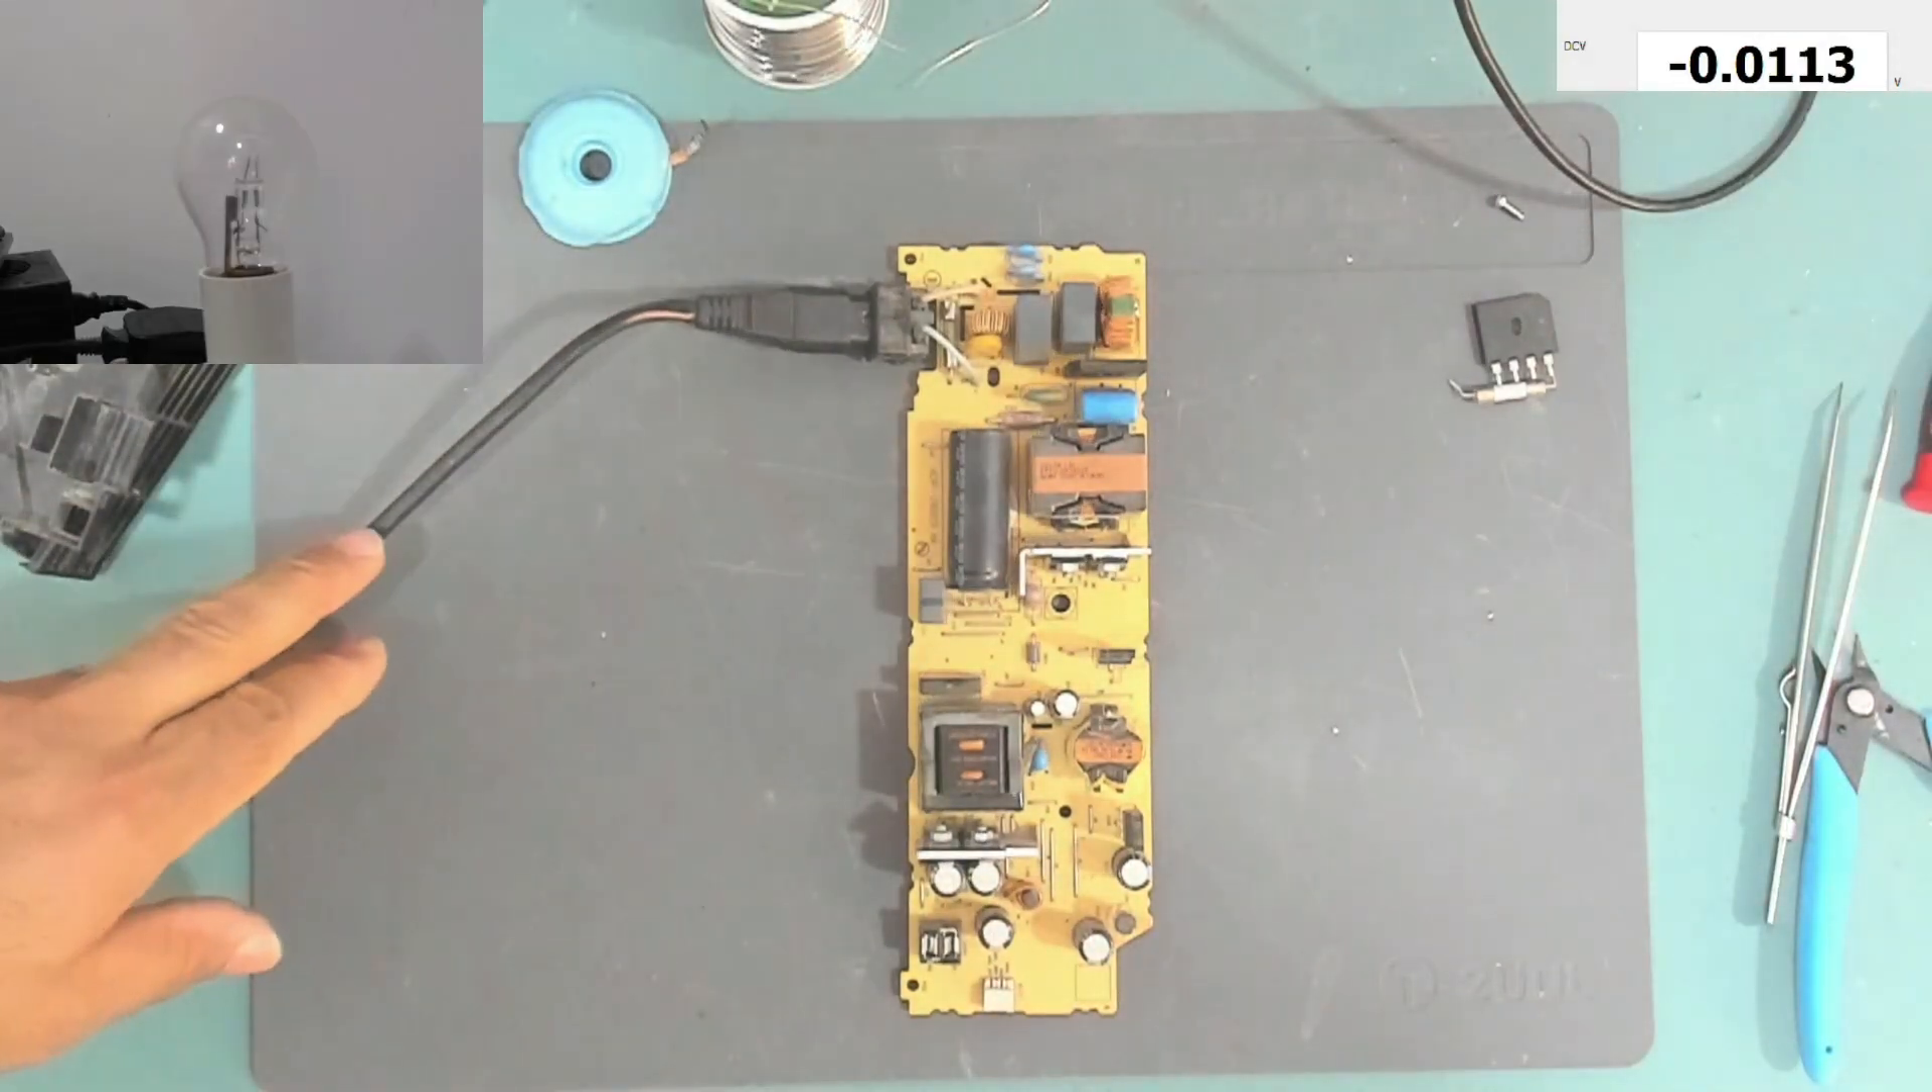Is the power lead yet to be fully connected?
No.